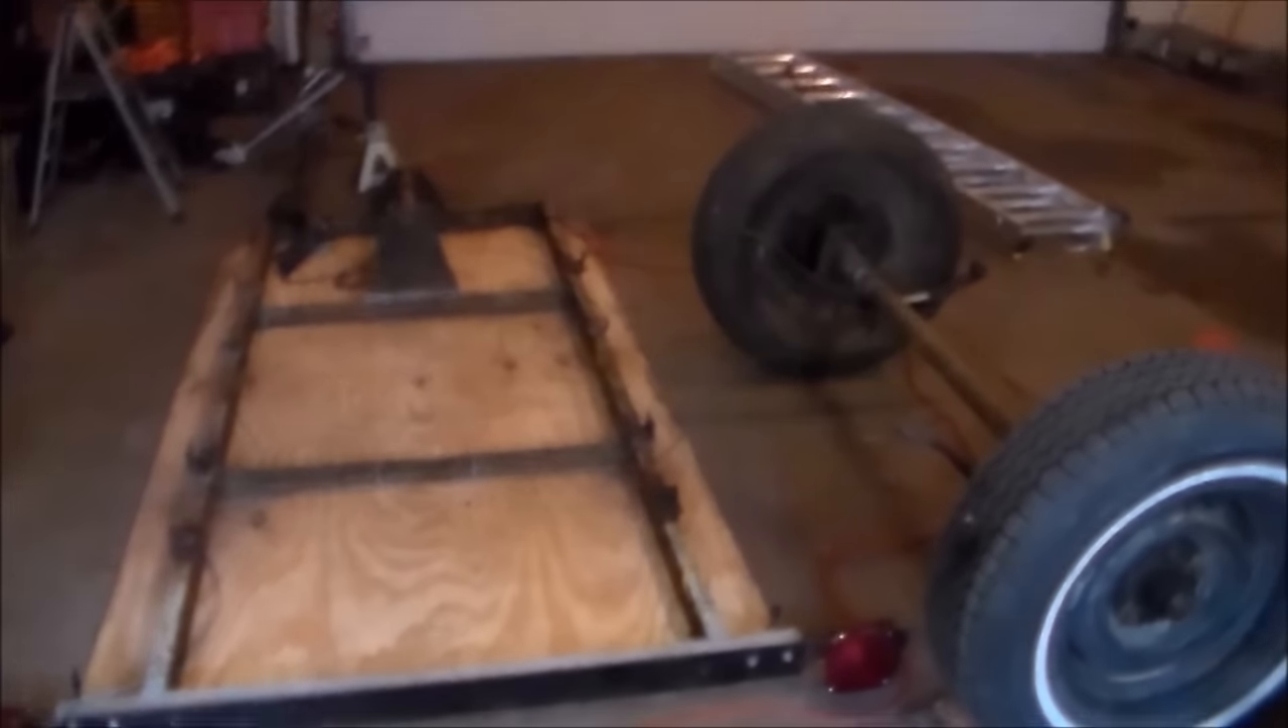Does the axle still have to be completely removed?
No.